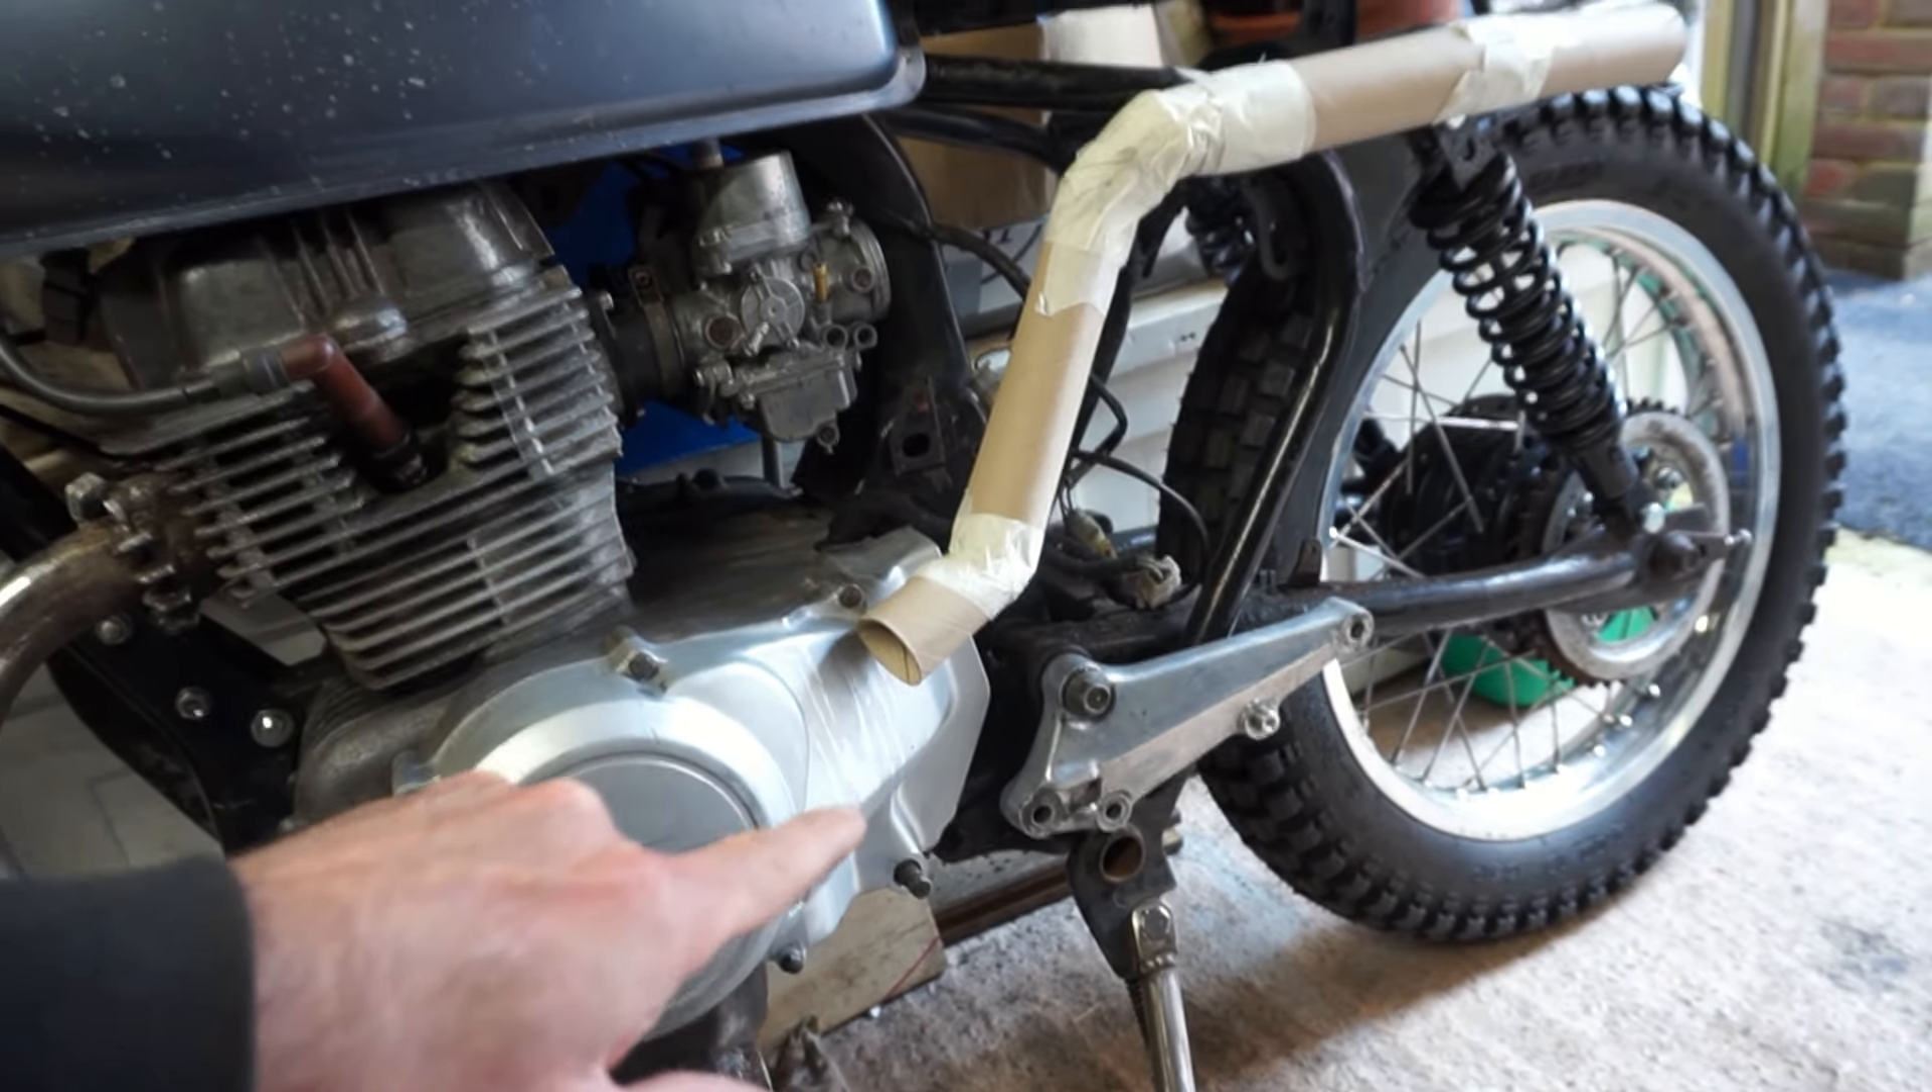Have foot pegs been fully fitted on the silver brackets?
No.